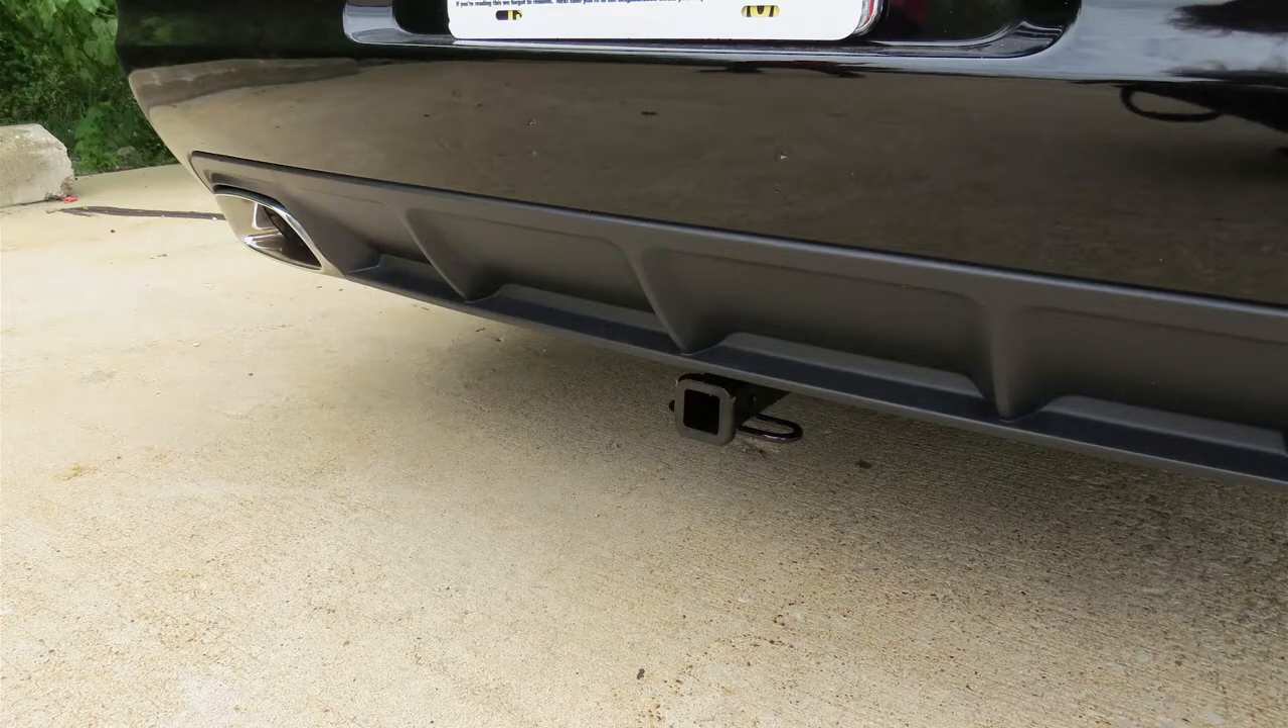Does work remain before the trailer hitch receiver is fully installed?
No.